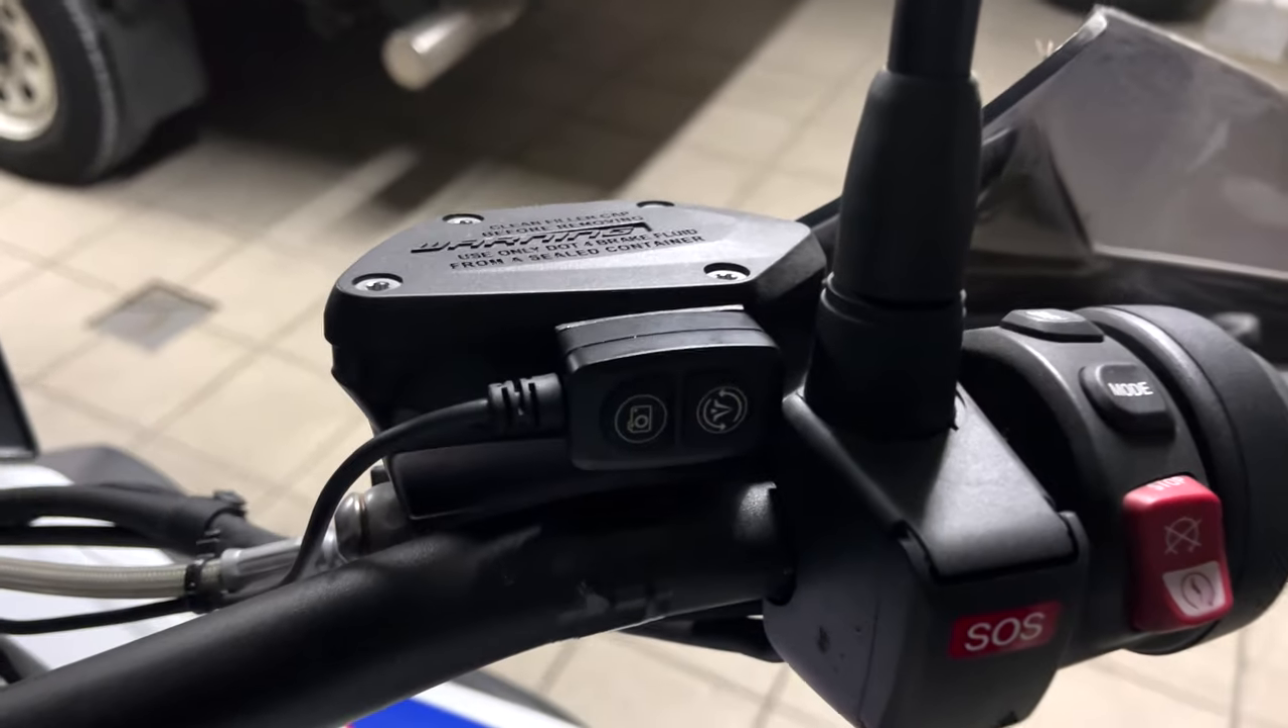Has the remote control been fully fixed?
Yes.